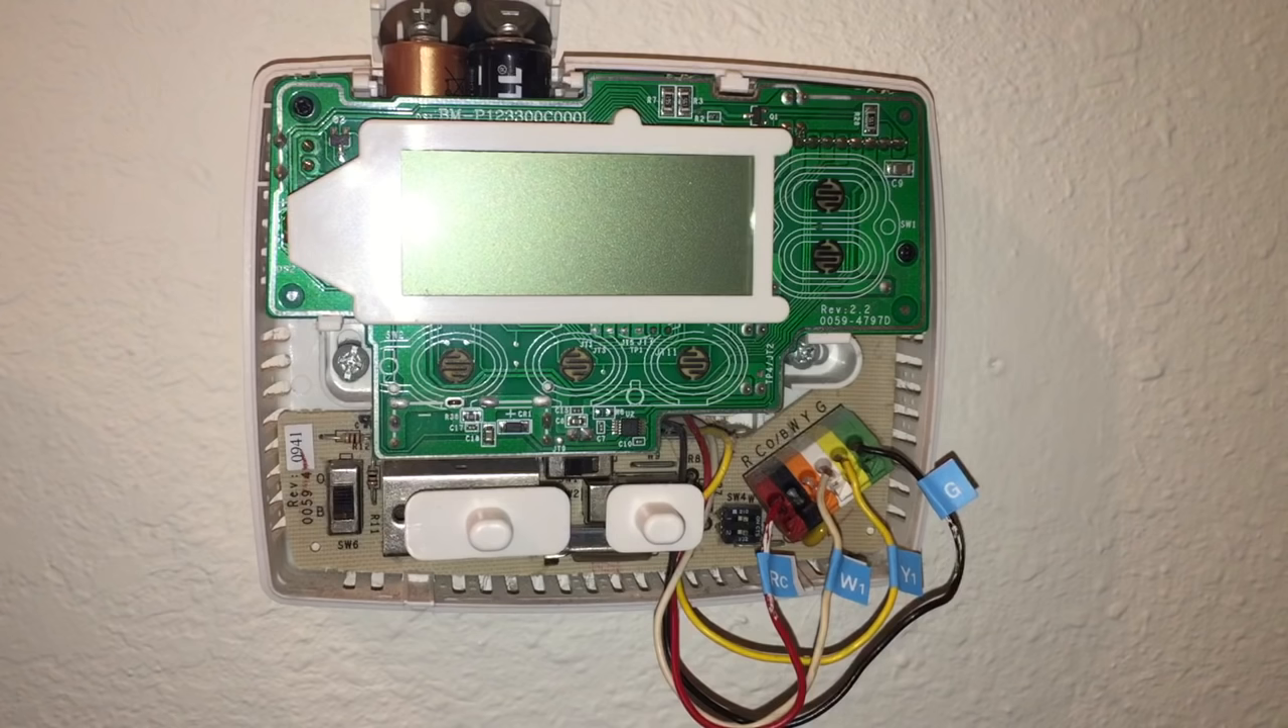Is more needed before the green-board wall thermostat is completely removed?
Yes.